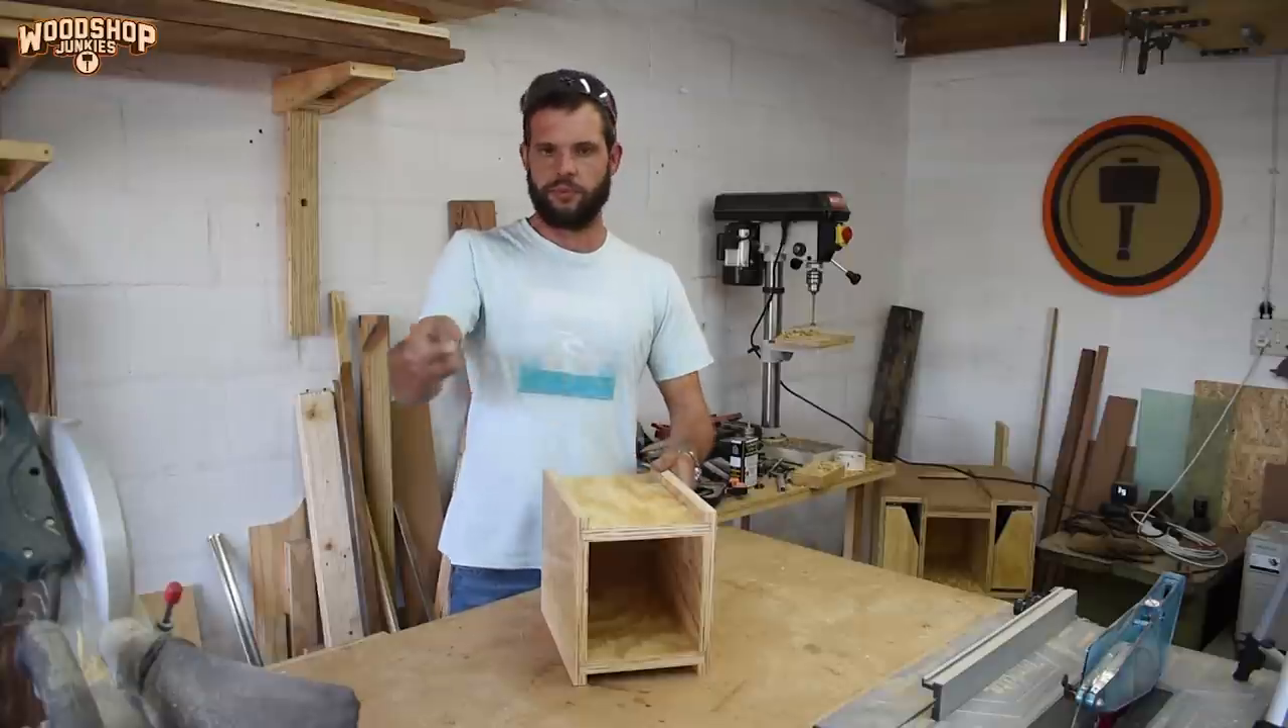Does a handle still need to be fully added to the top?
Yes.